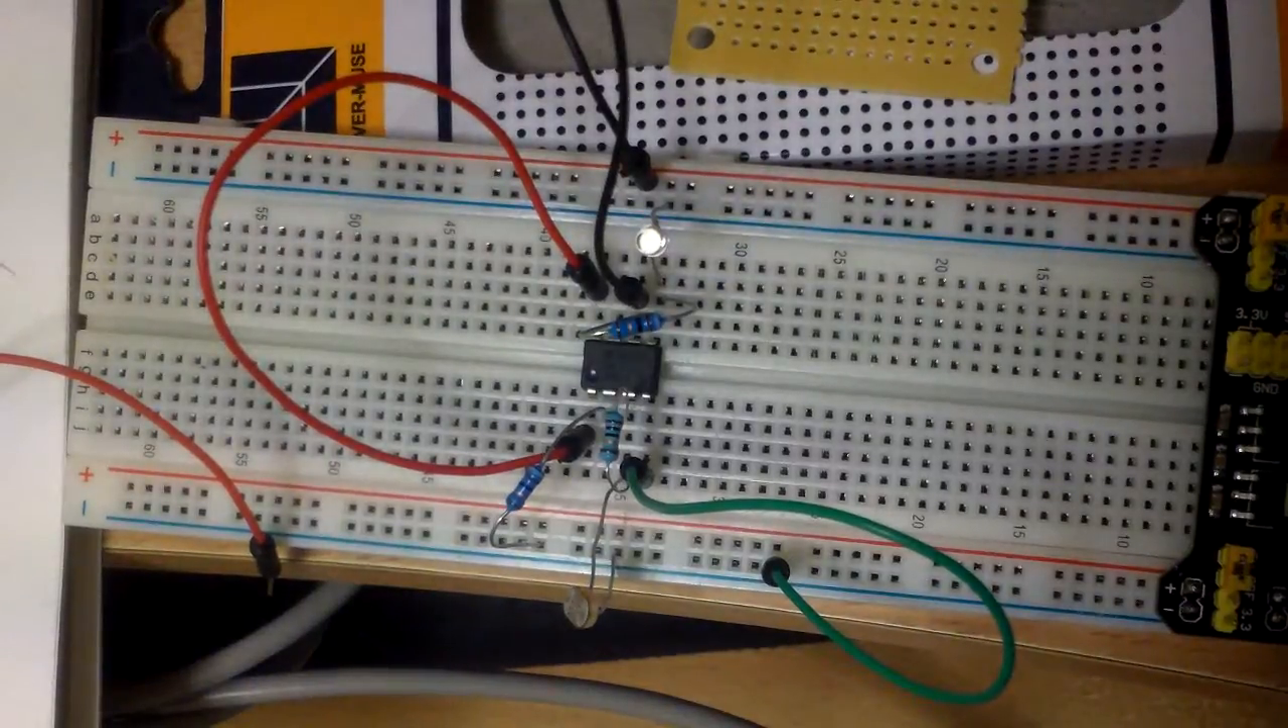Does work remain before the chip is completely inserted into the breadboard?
No.